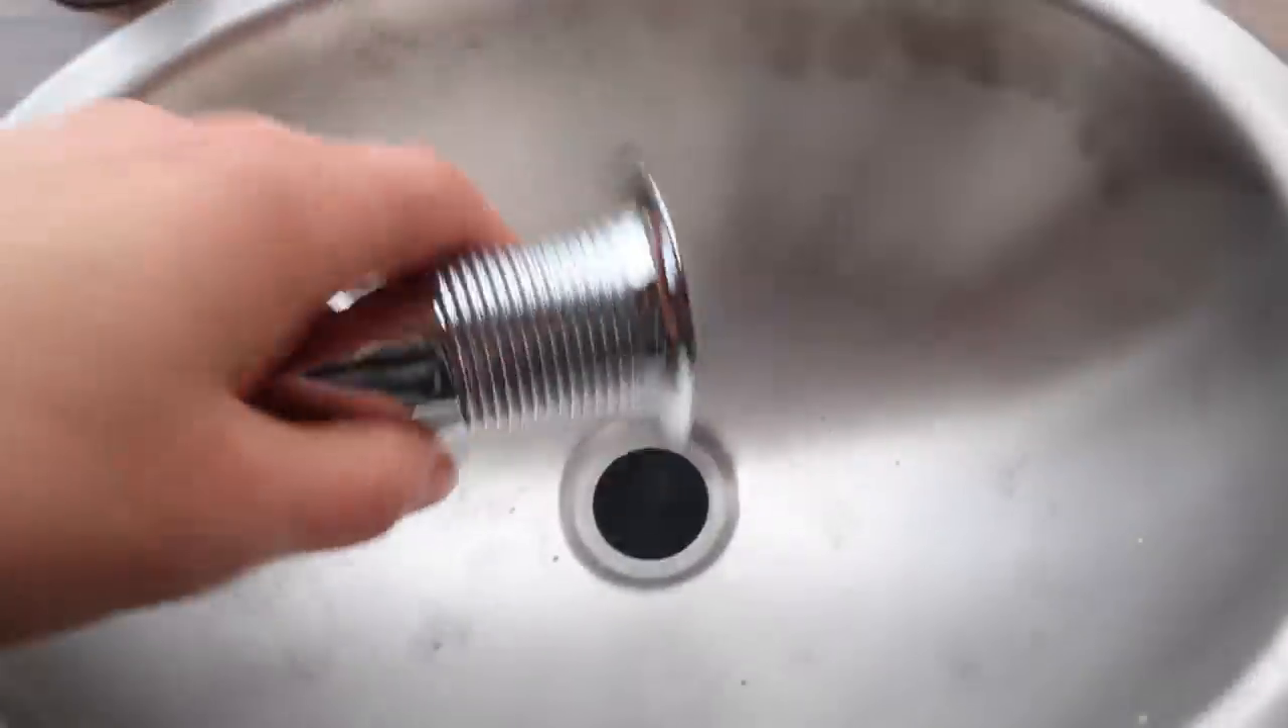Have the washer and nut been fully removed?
Yes.